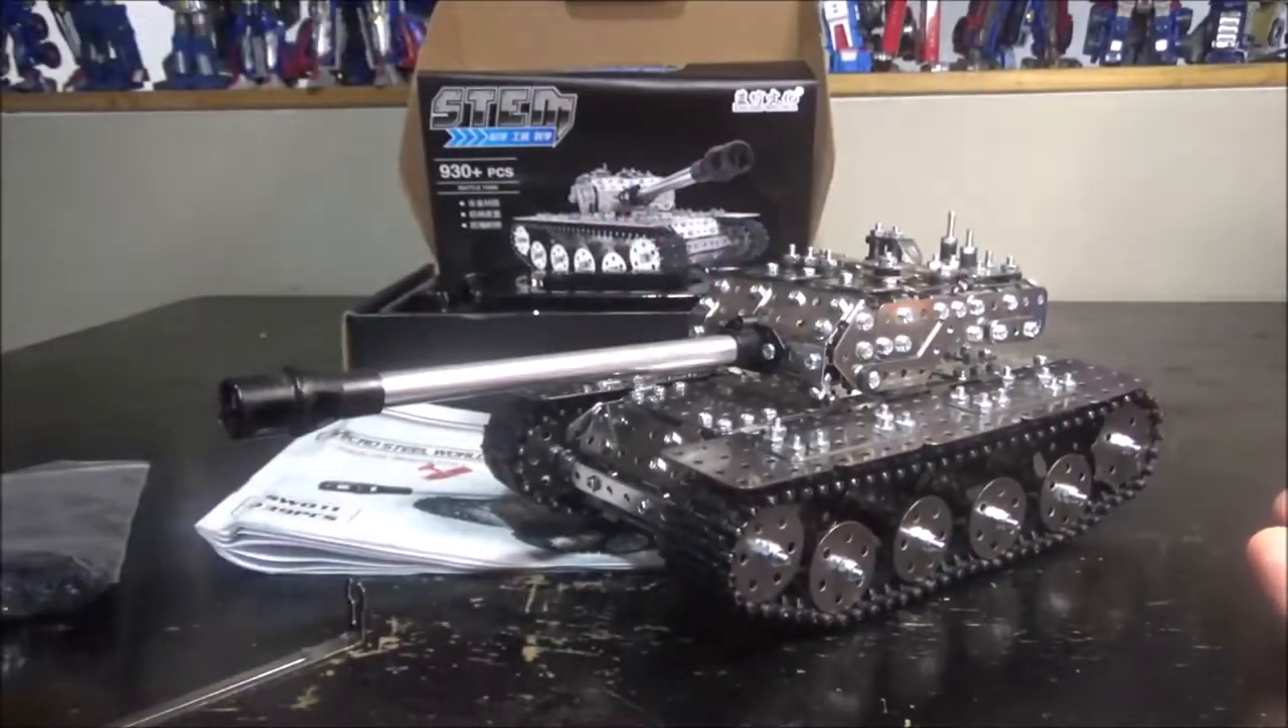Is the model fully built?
Yes.